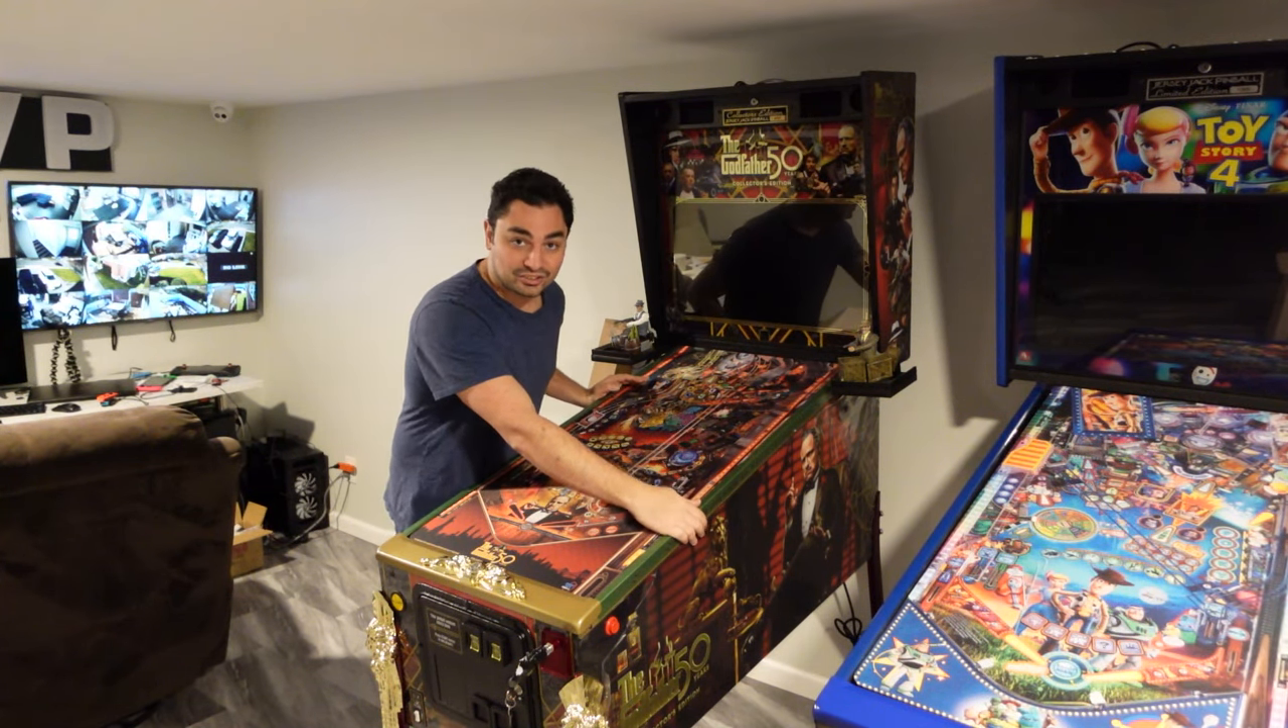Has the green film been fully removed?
No.